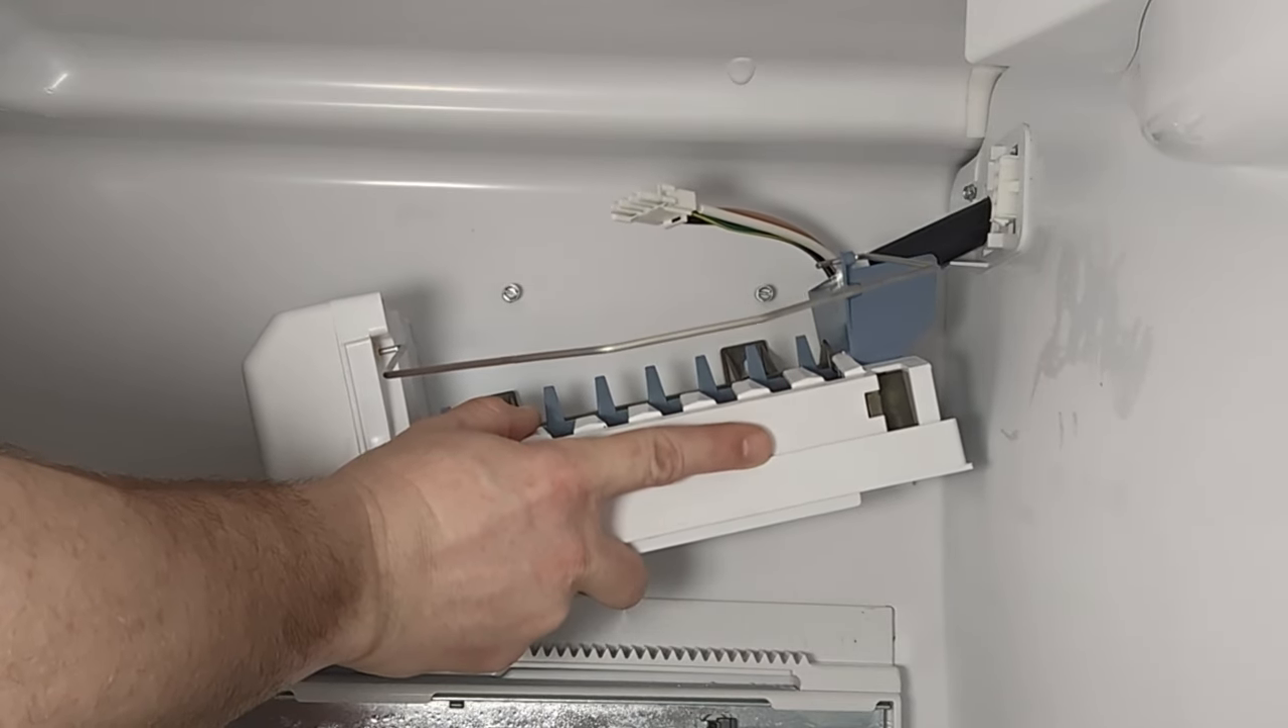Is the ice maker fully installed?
No.